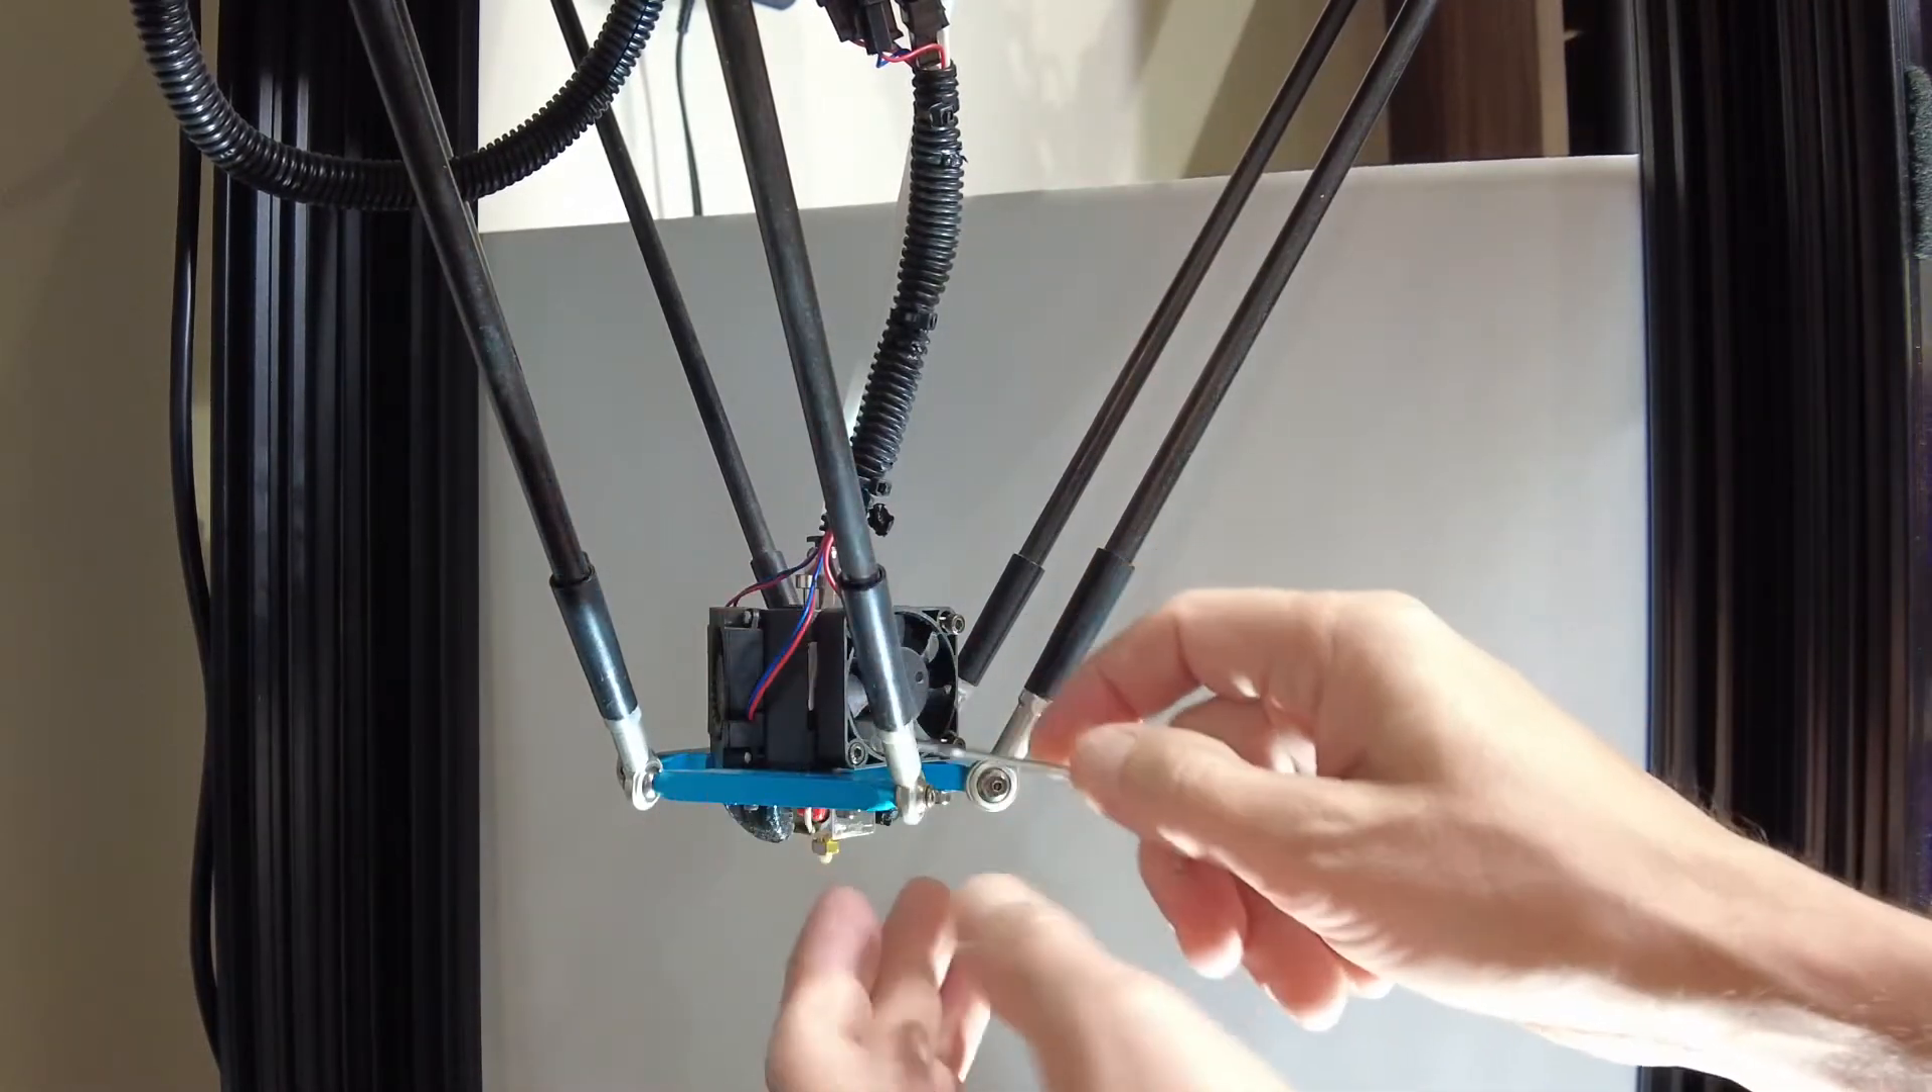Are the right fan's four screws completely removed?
No.